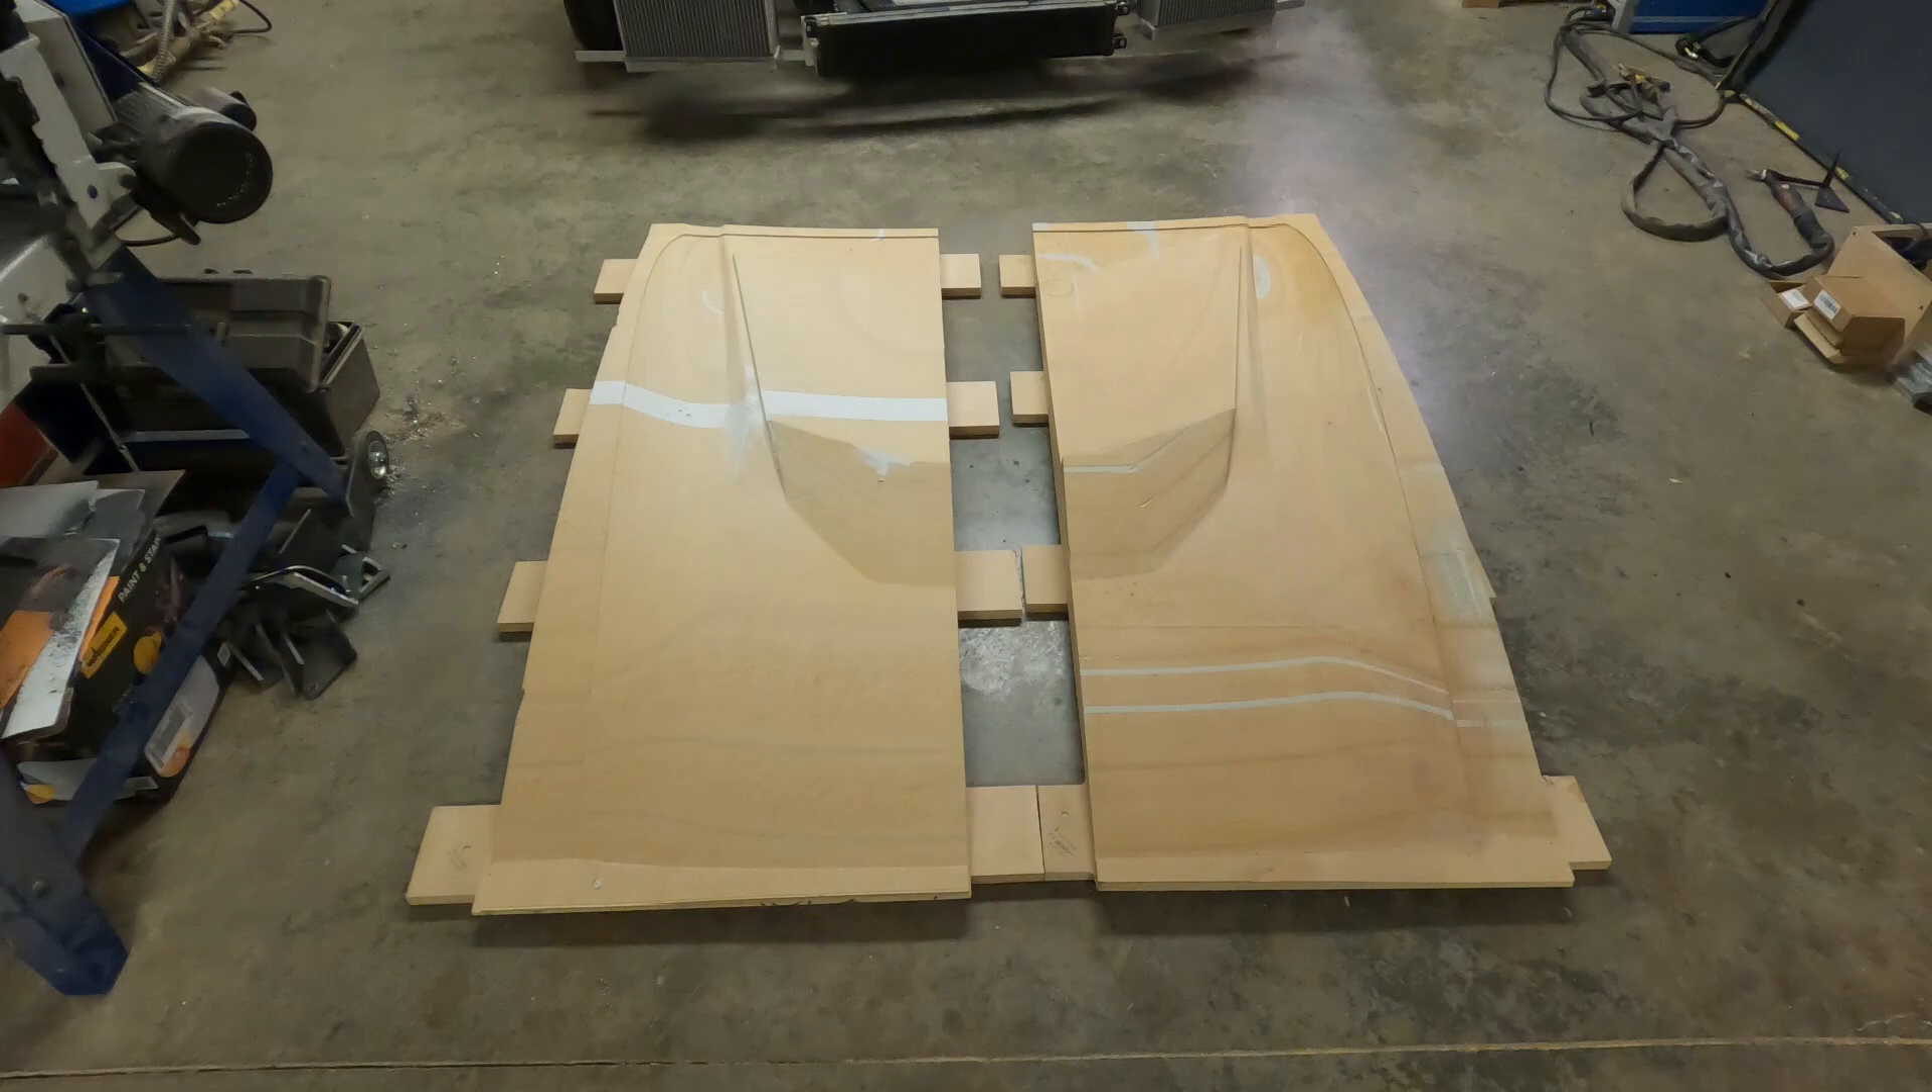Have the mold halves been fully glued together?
No.